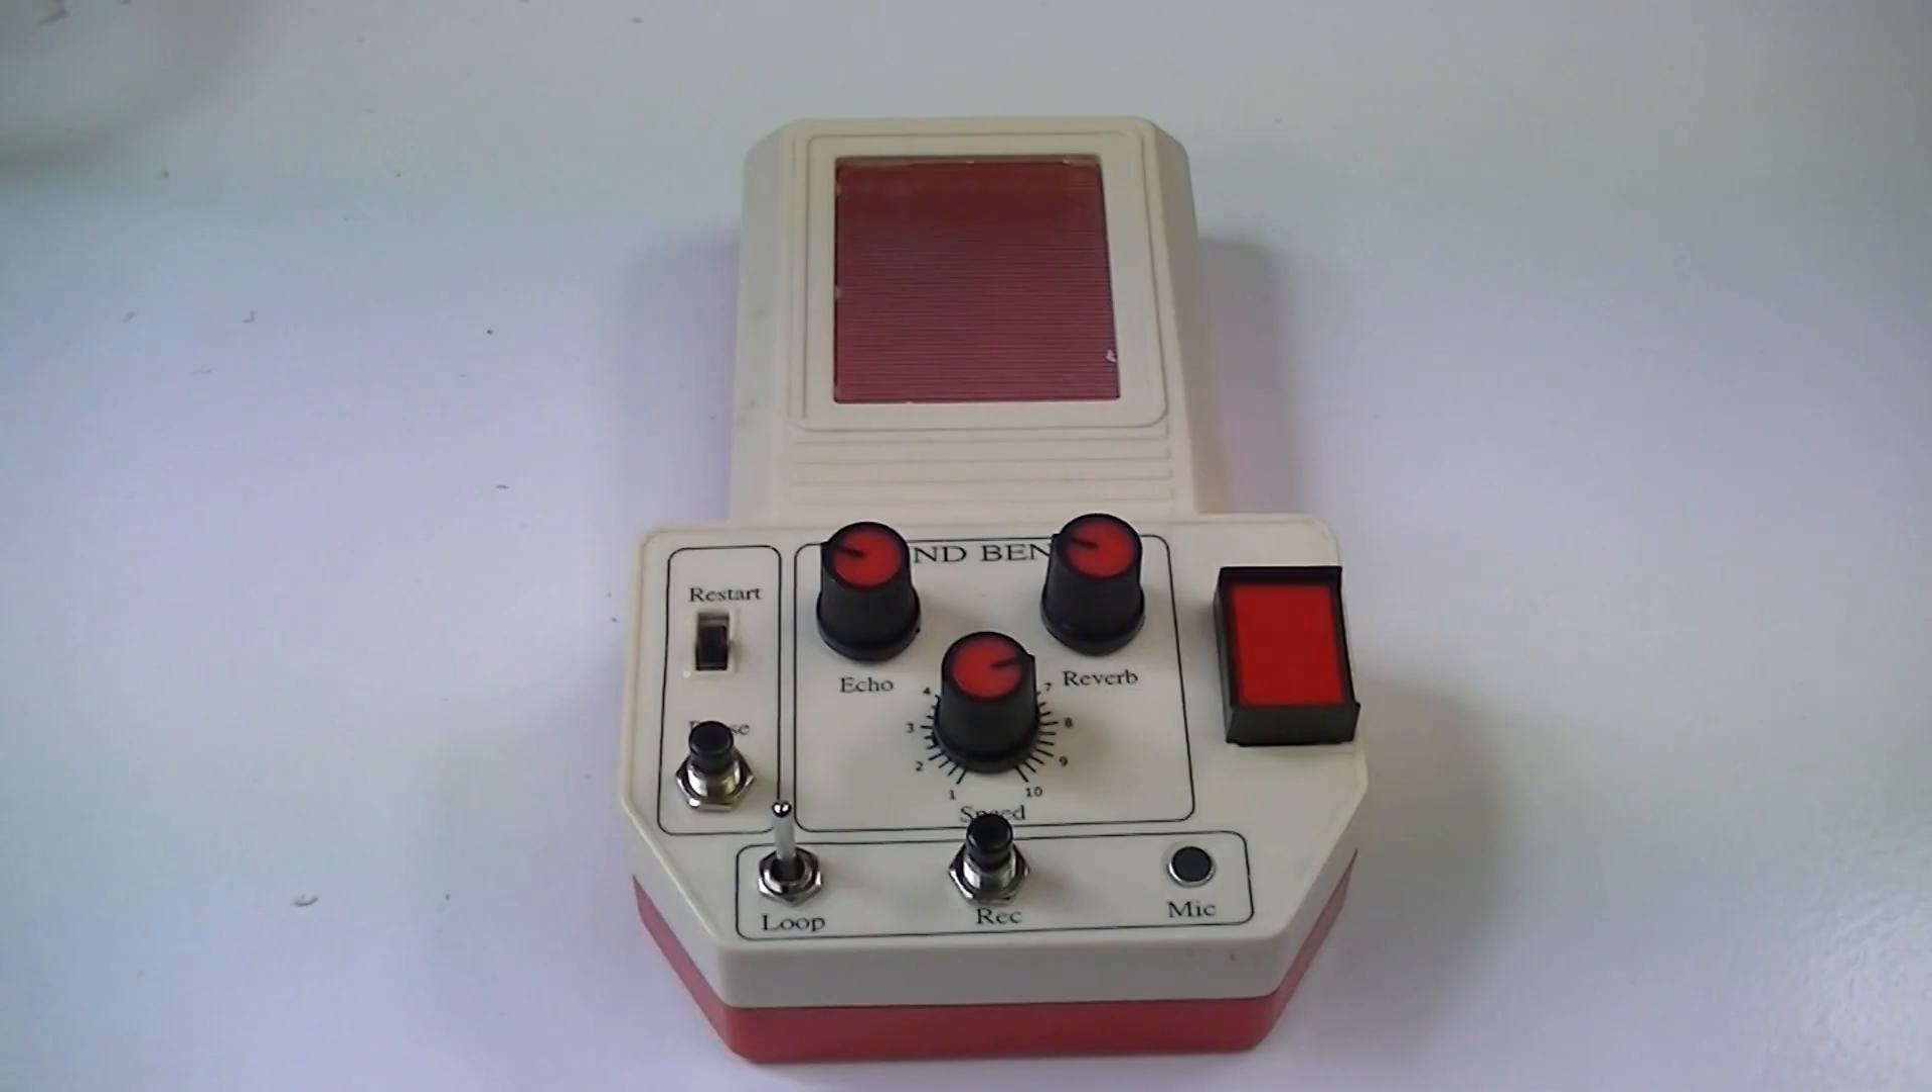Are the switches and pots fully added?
Yes.